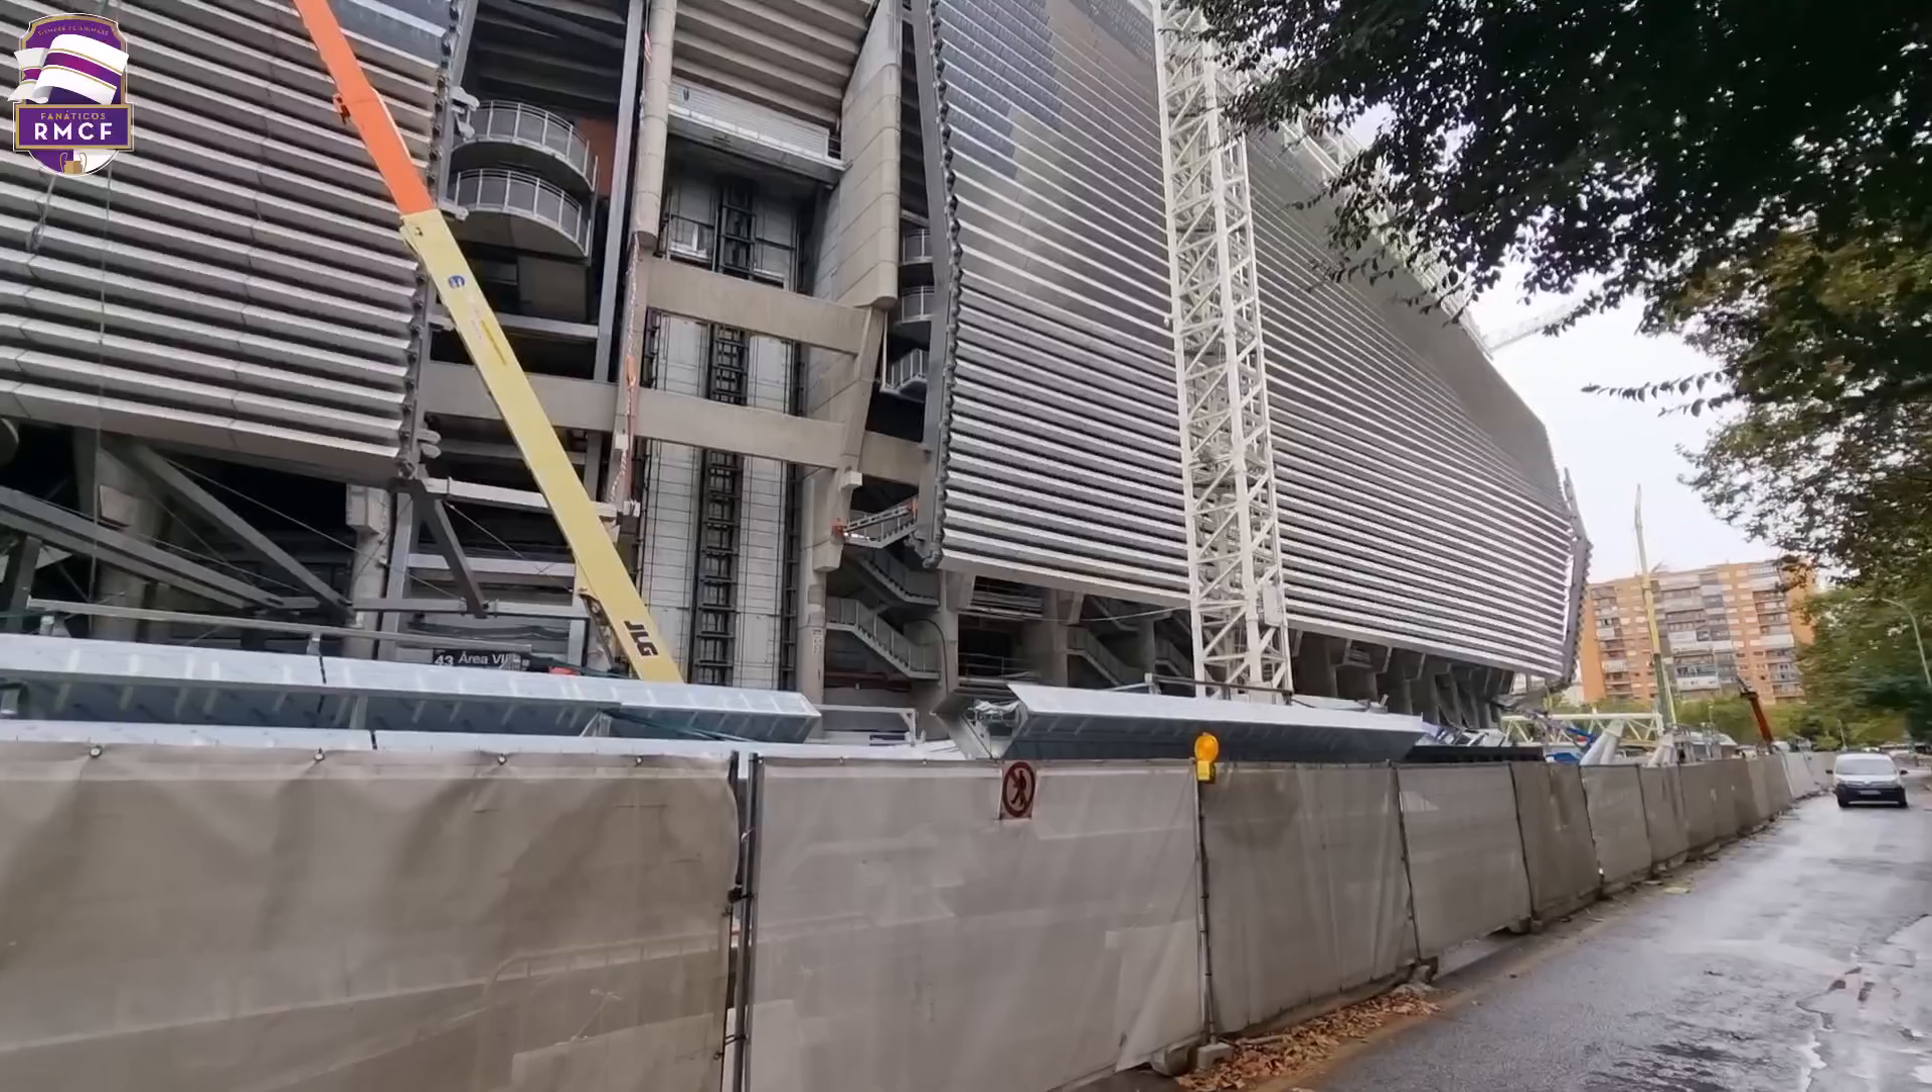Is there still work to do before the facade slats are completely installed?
Yes.